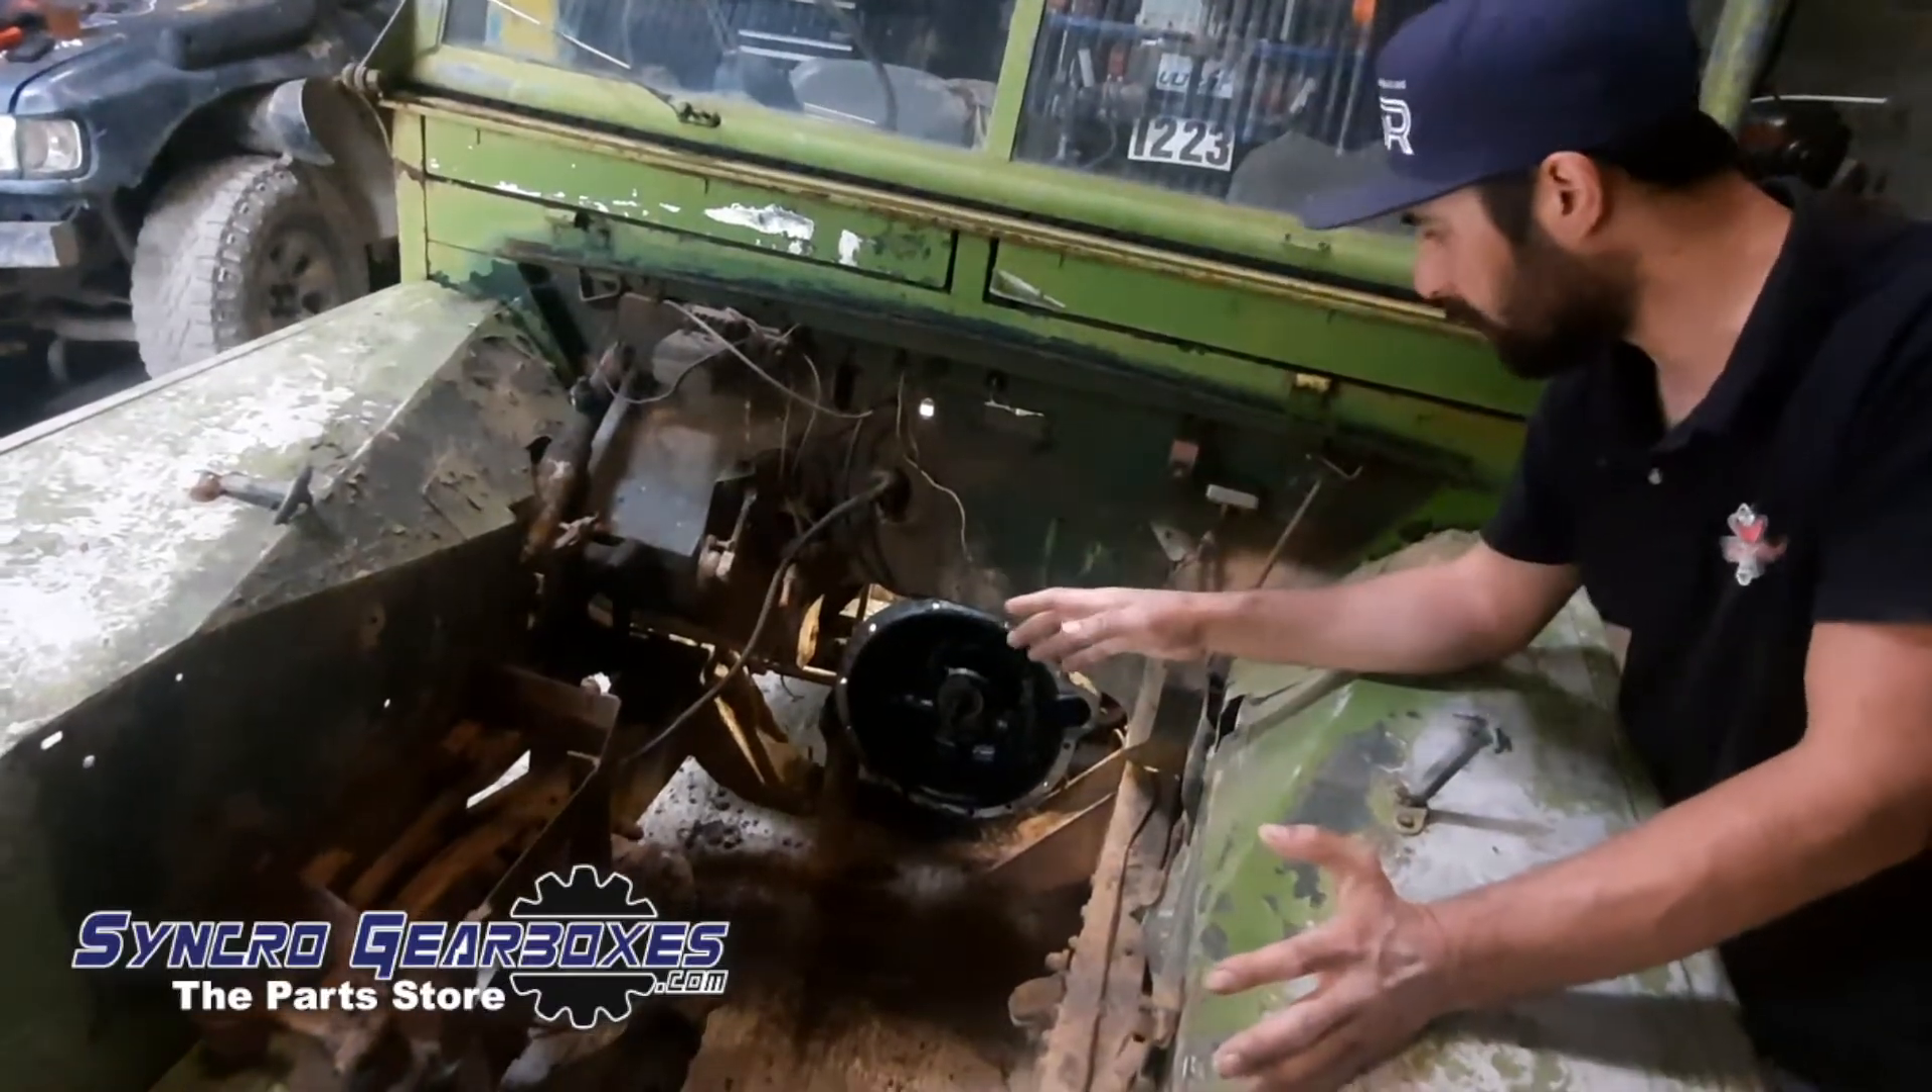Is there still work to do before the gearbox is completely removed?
Yes.